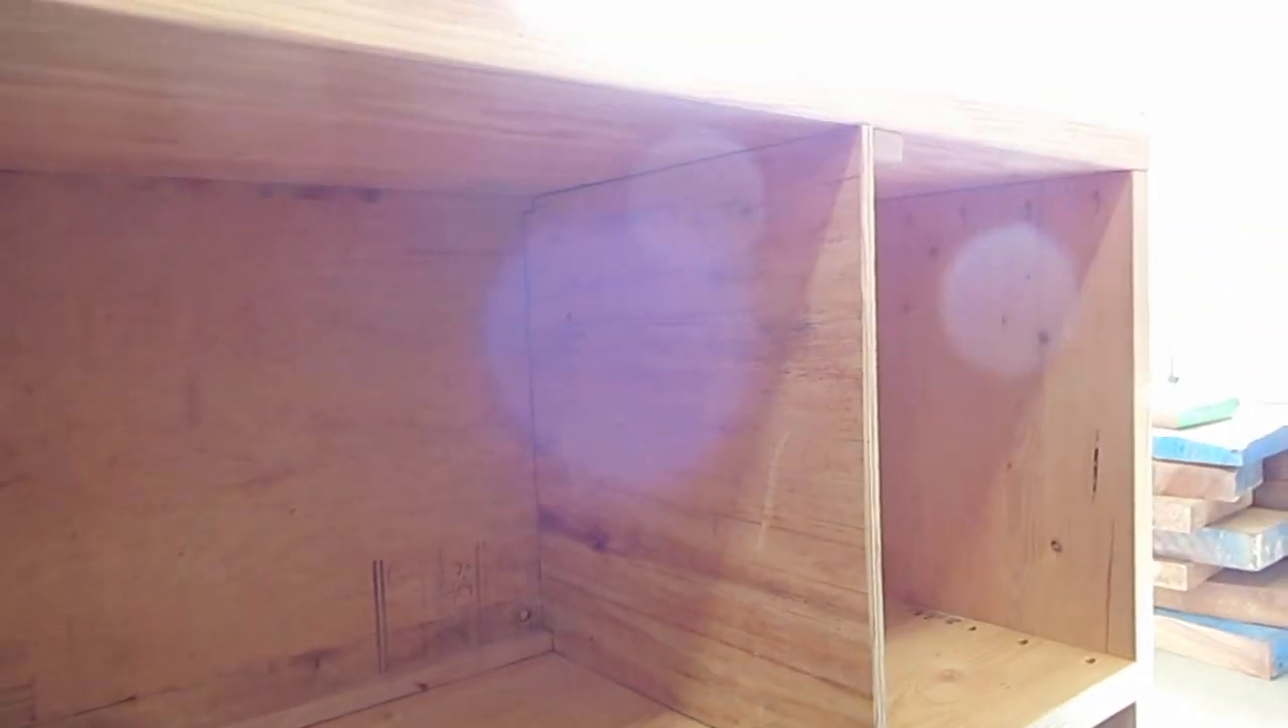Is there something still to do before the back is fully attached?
No.